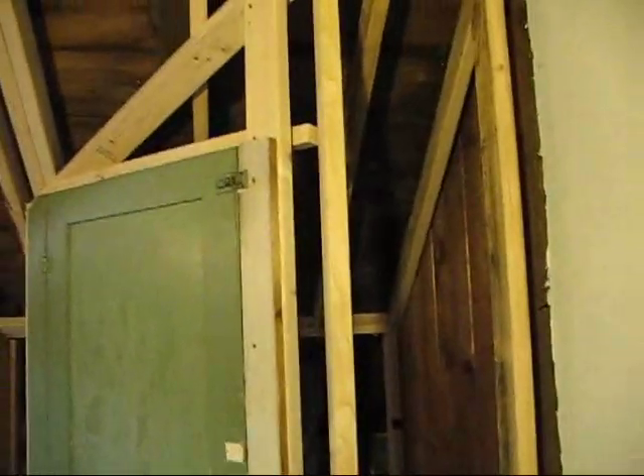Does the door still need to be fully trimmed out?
Yes.